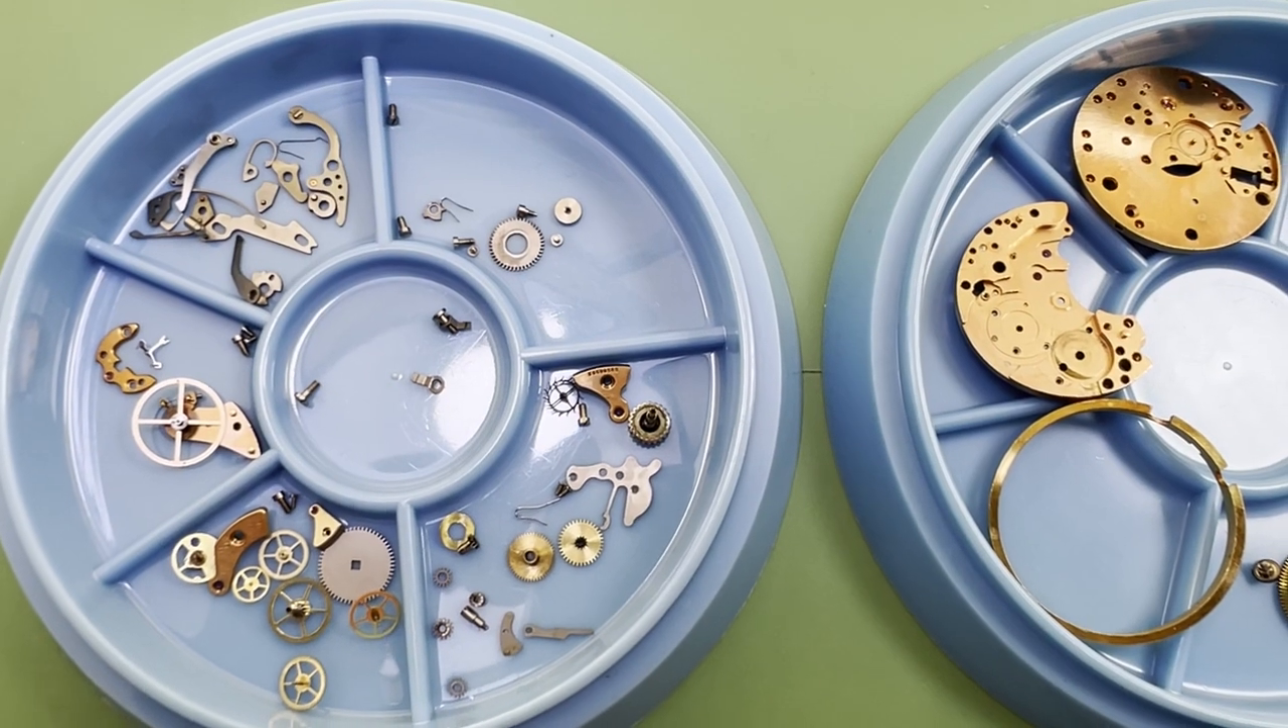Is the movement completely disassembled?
Yes.